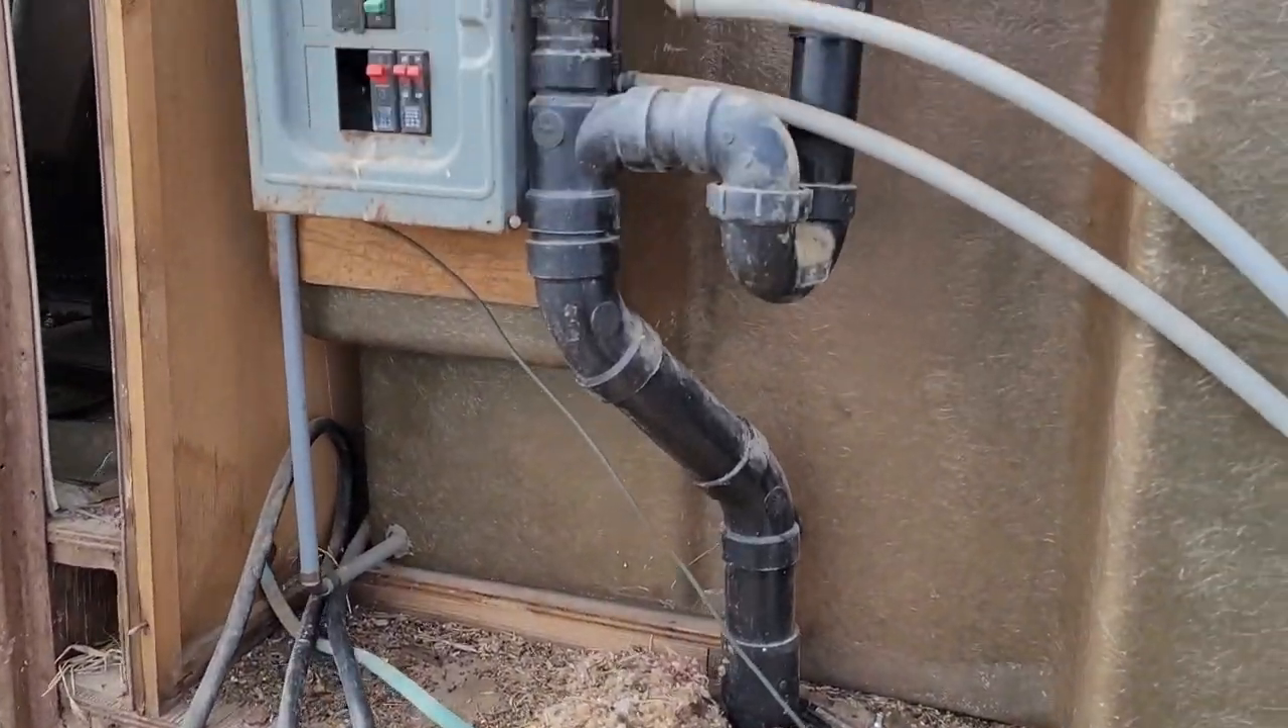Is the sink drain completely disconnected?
No.